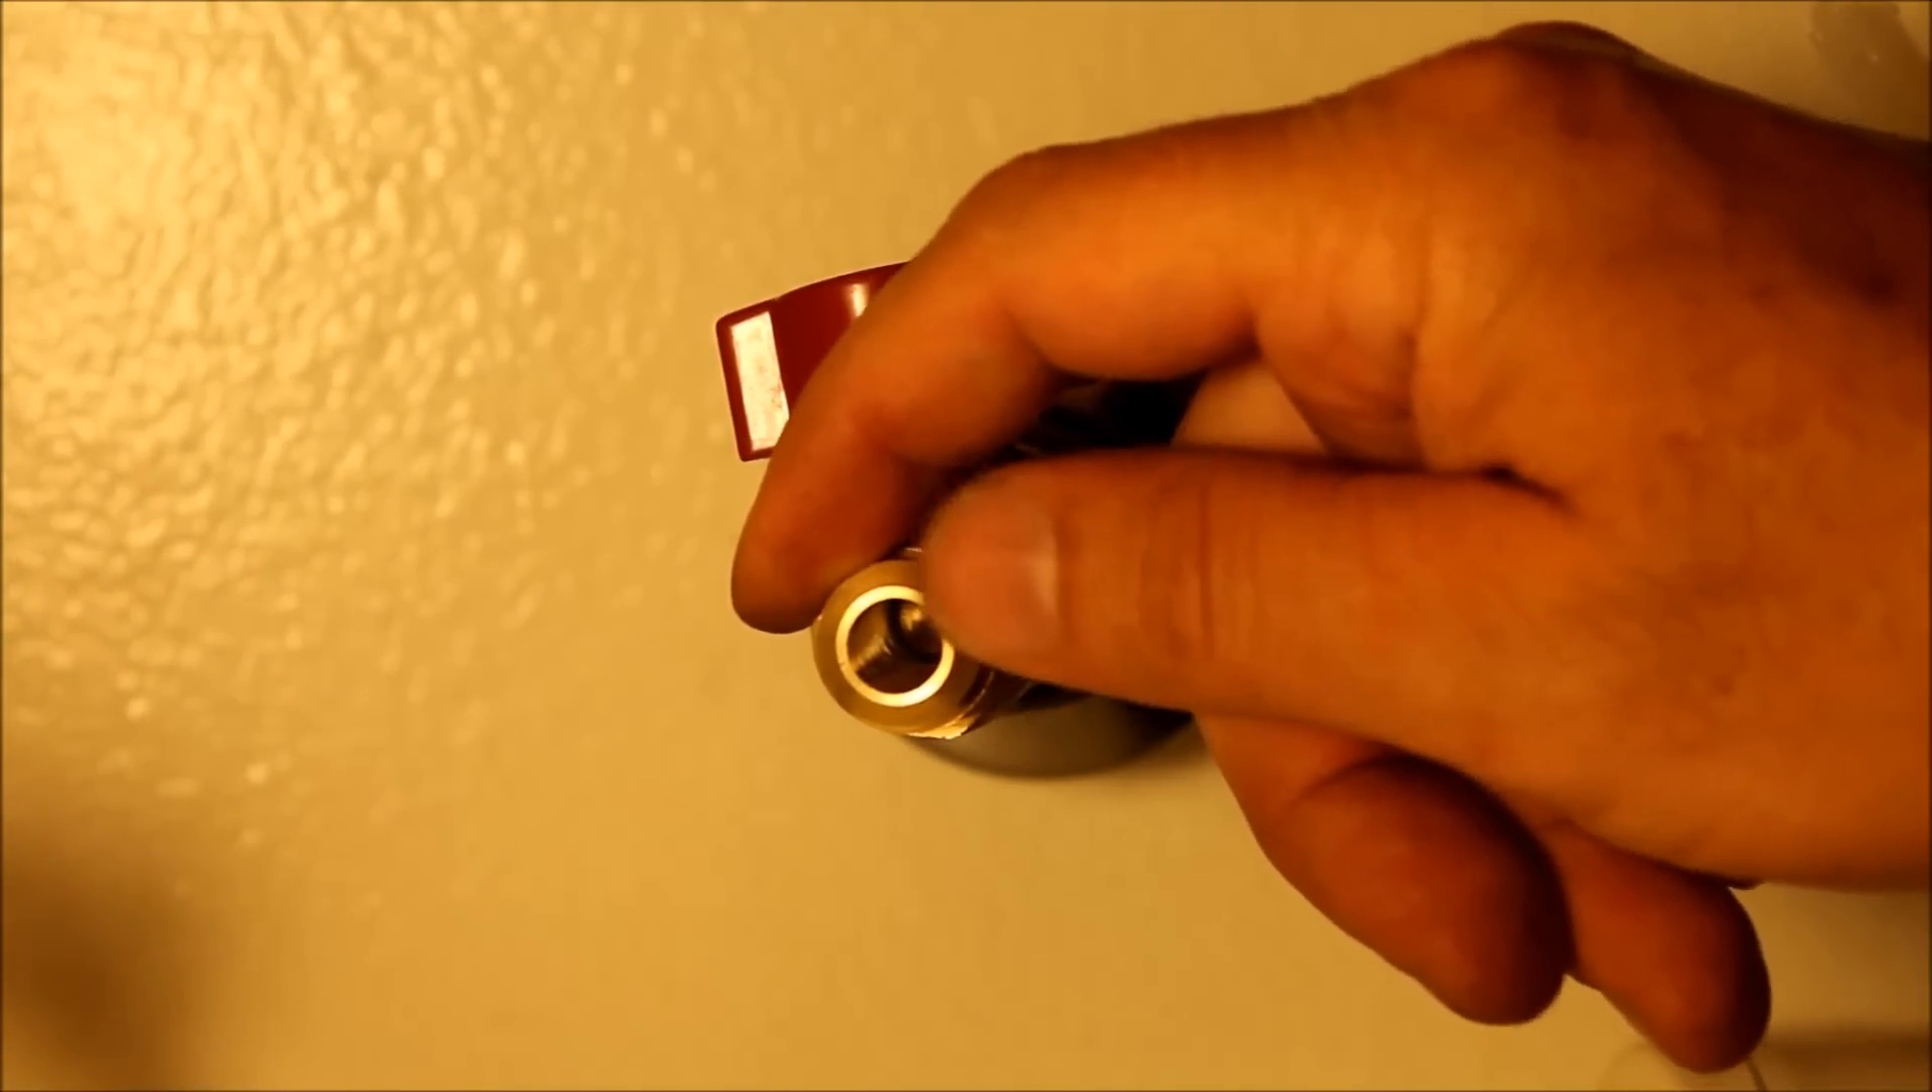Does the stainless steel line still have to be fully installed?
Yes.